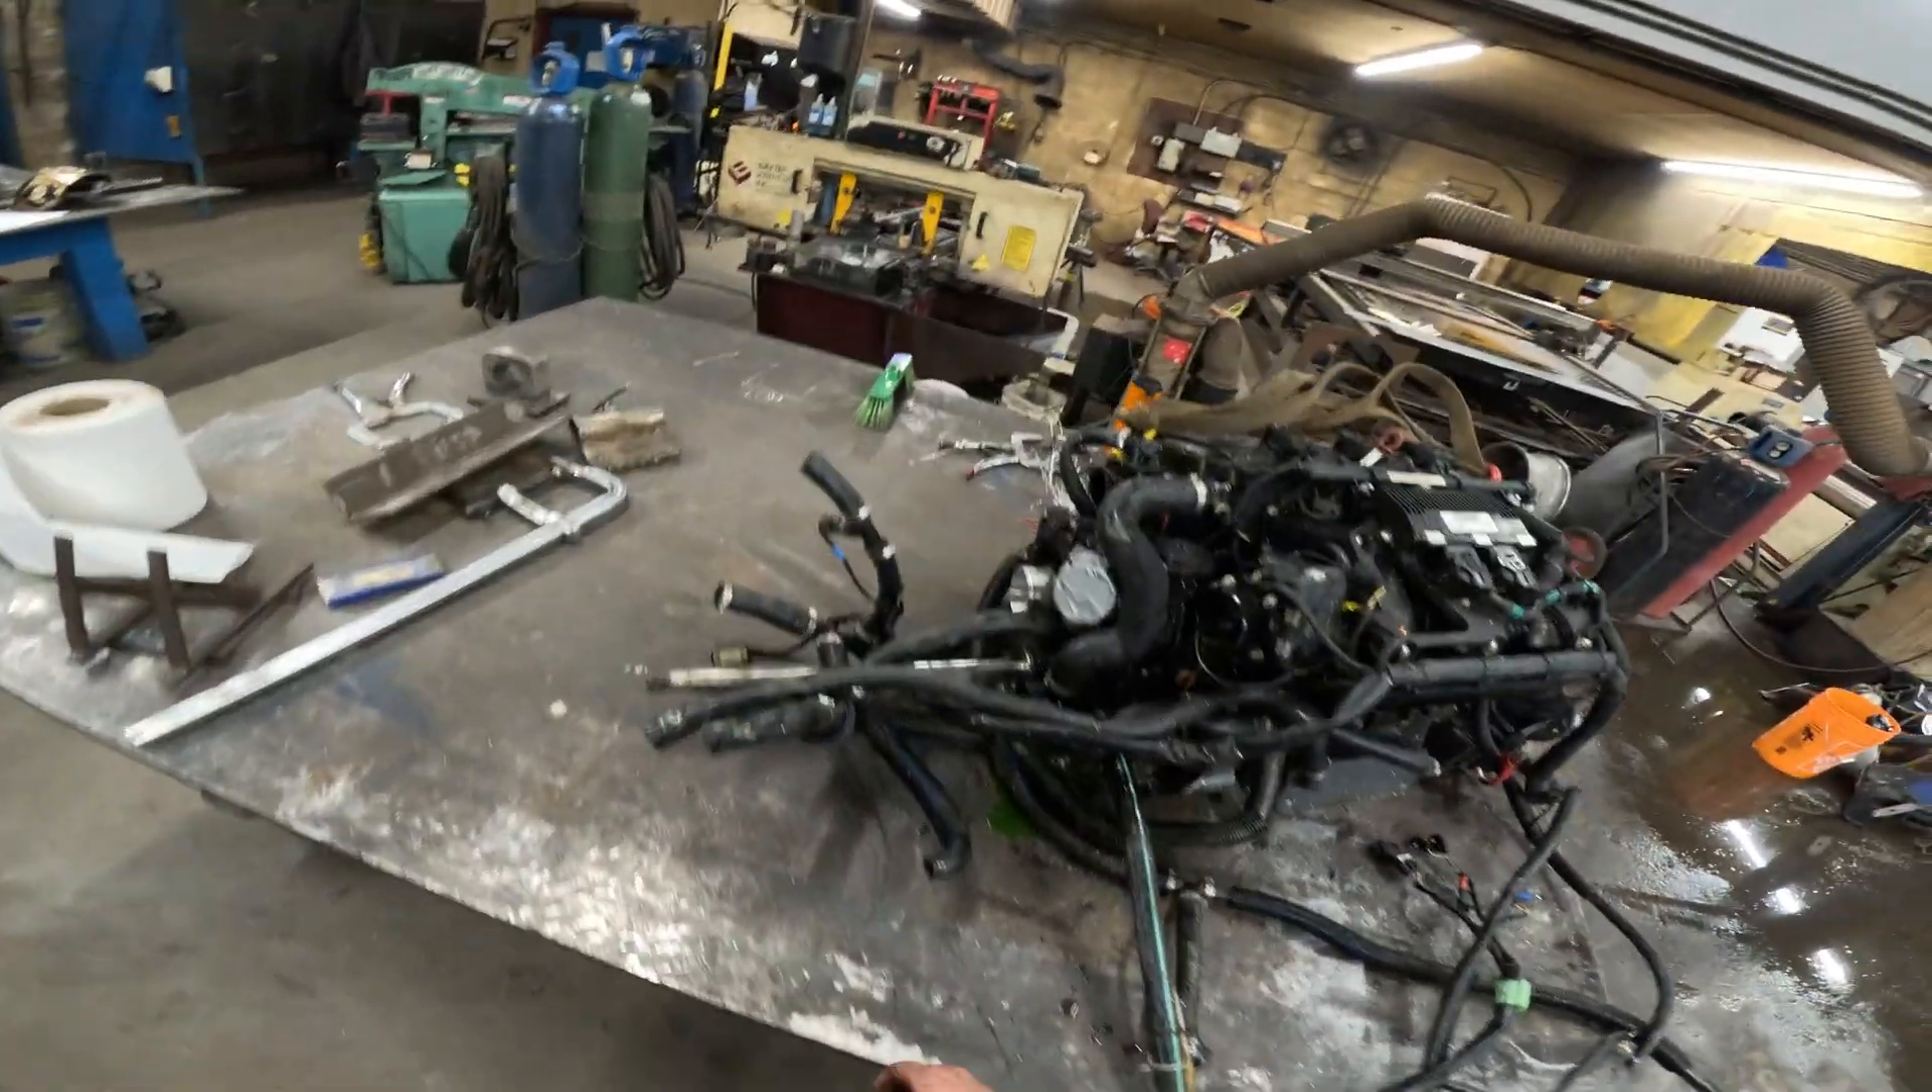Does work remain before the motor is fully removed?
No.